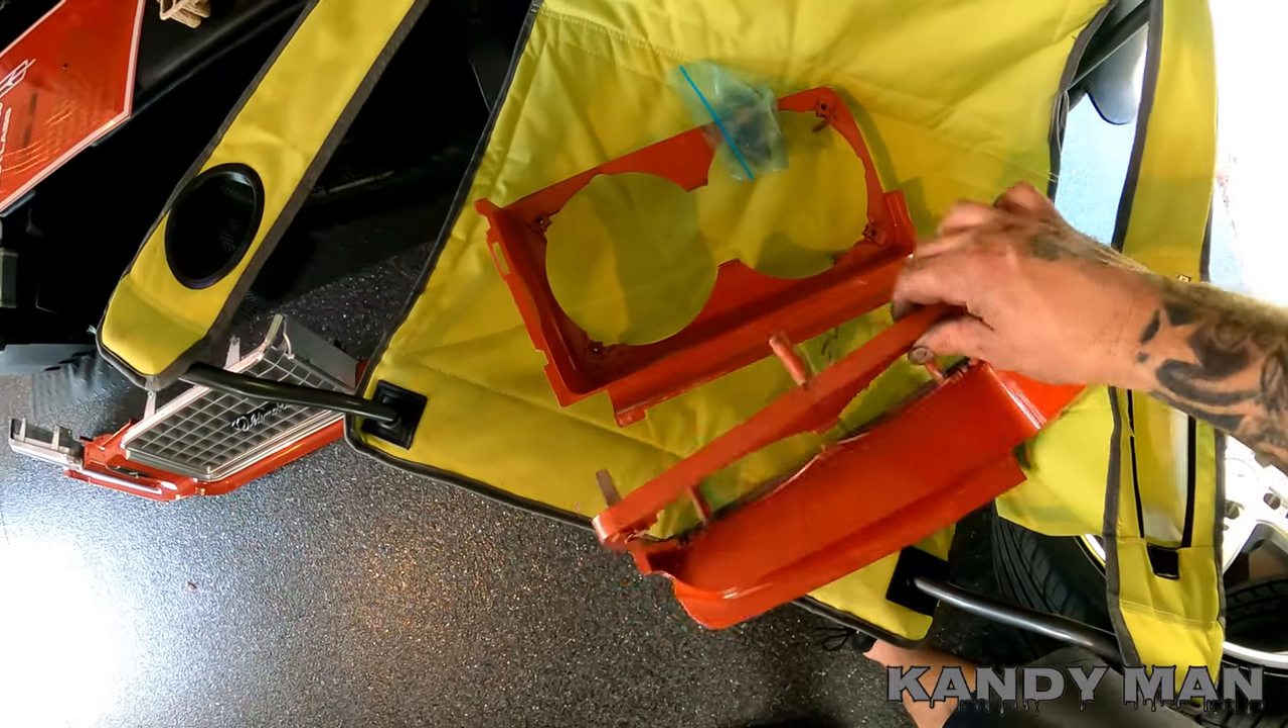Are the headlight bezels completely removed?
Yes.